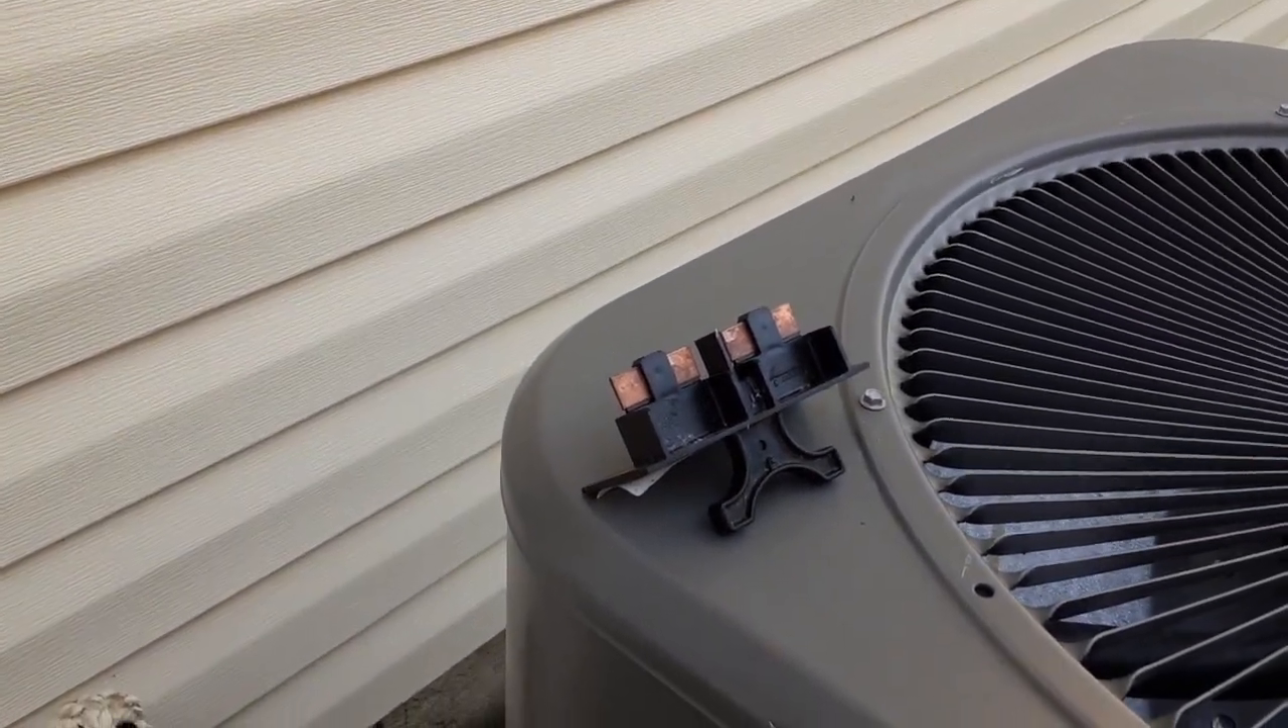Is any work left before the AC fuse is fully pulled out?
No.